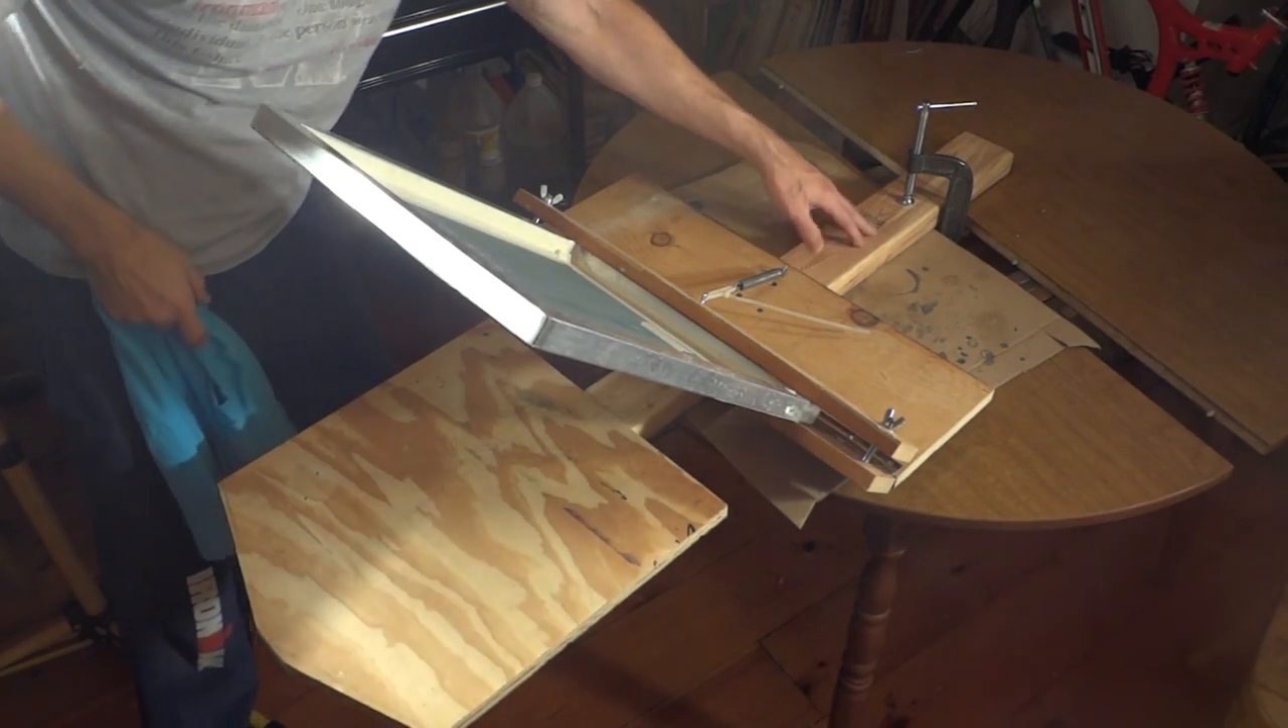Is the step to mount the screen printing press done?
Yes.